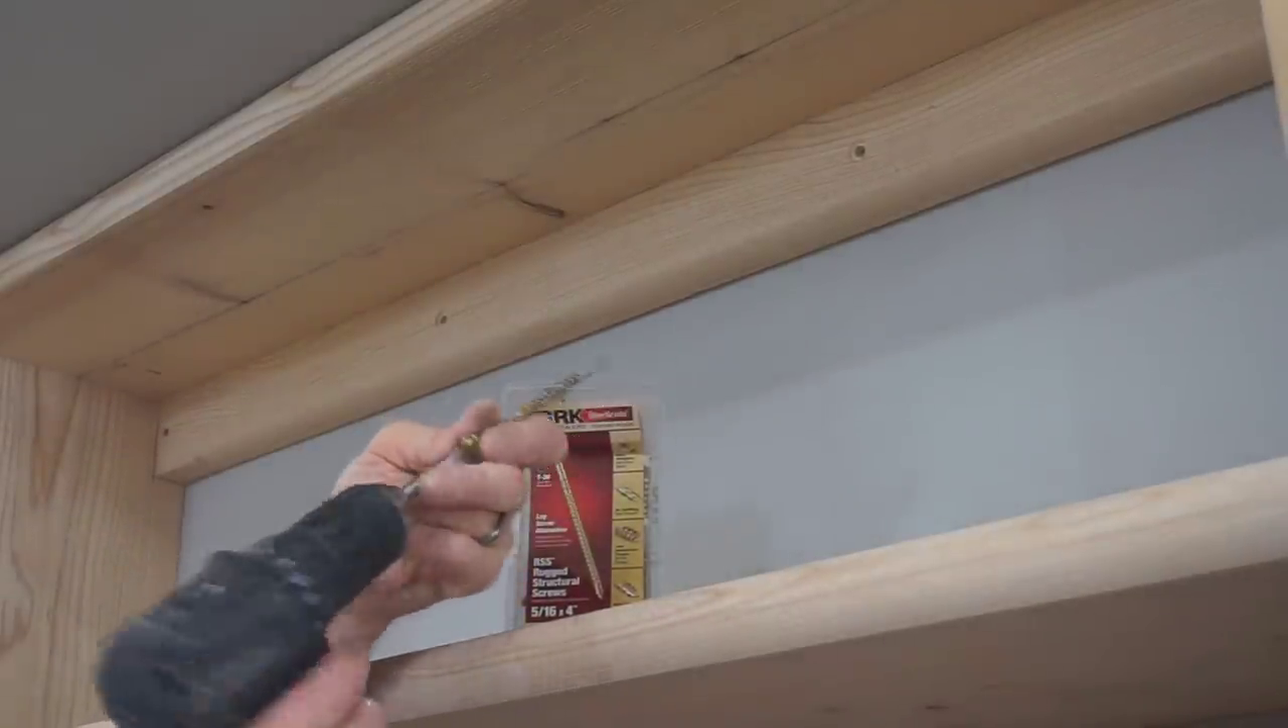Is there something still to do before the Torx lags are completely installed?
Yes.